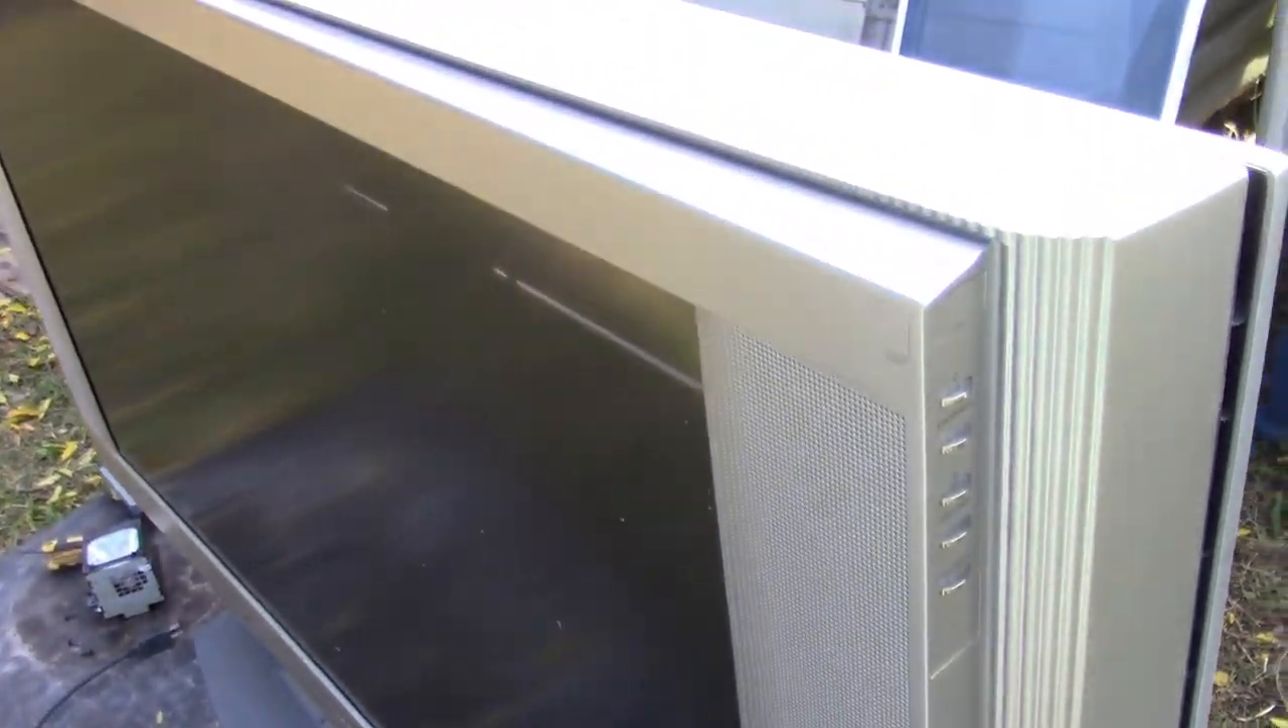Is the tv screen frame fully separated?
No.